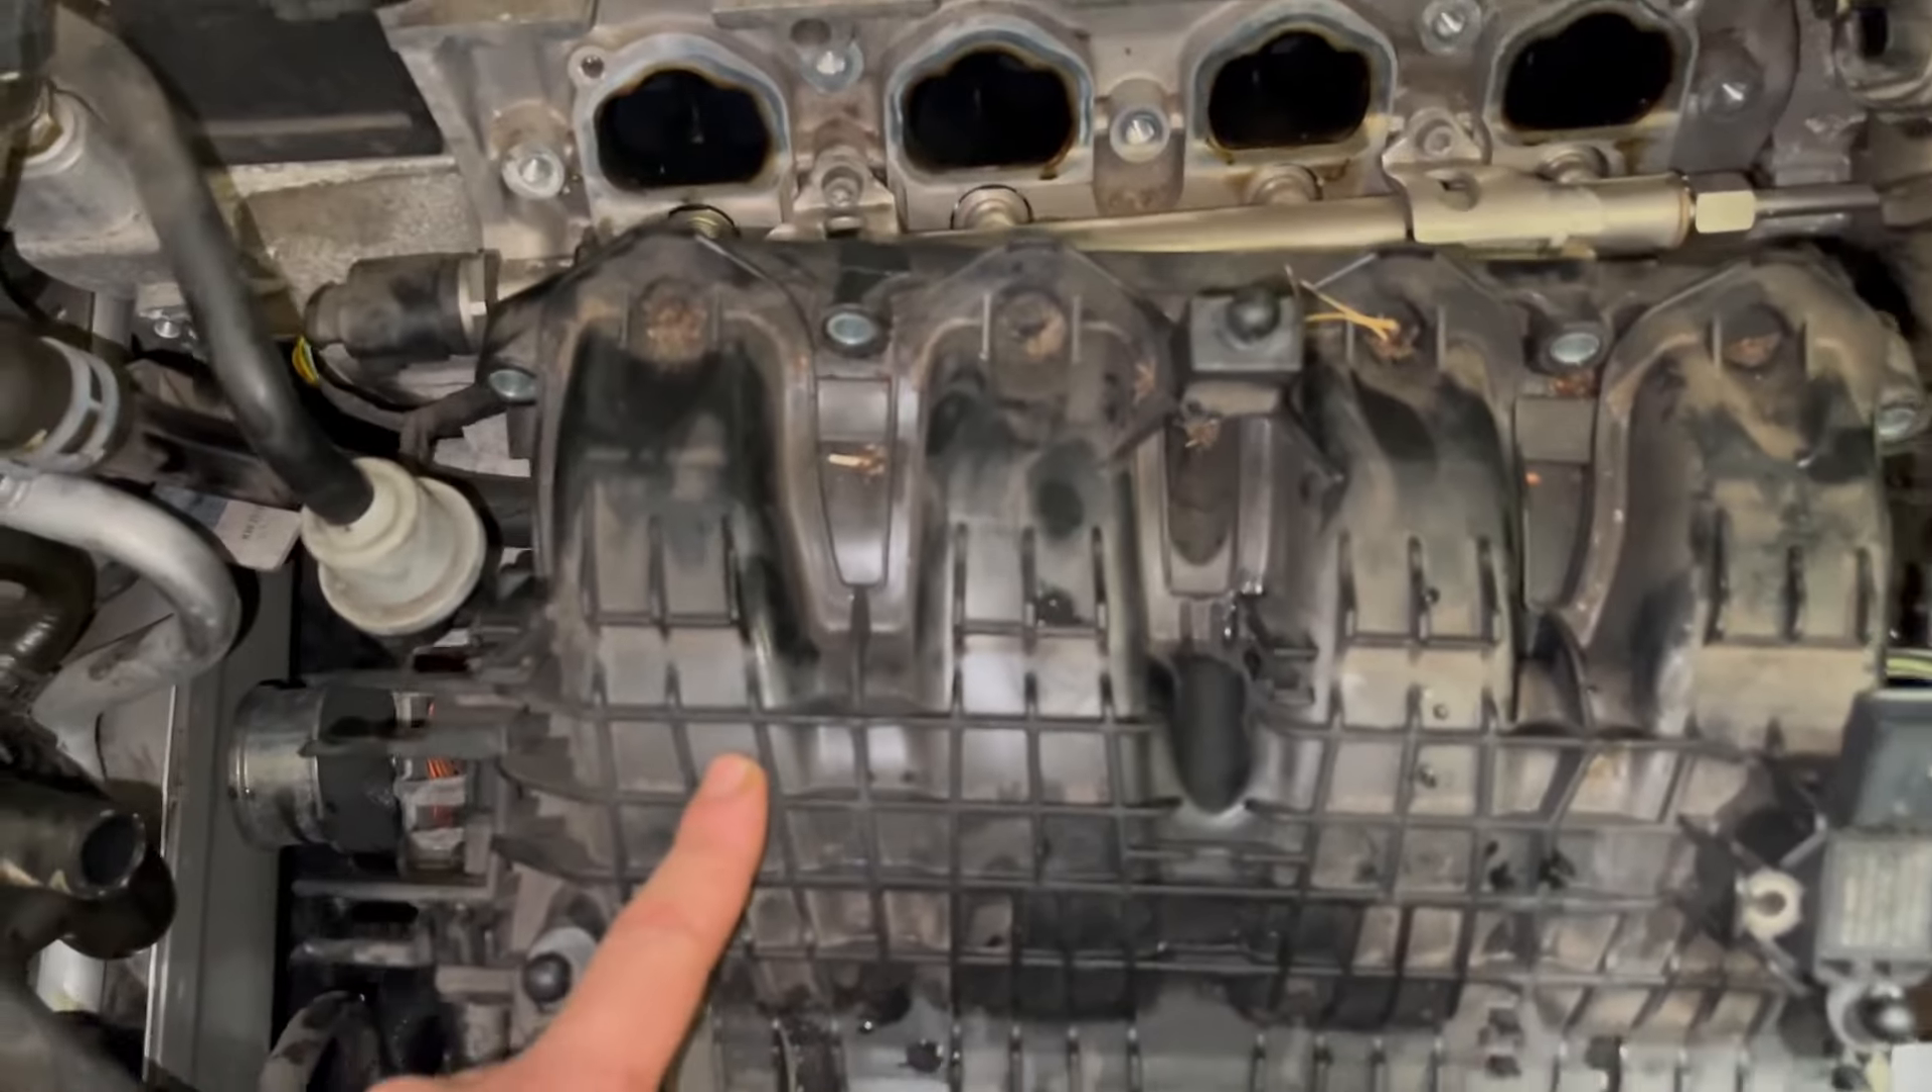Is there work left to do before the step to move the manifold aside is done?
No.